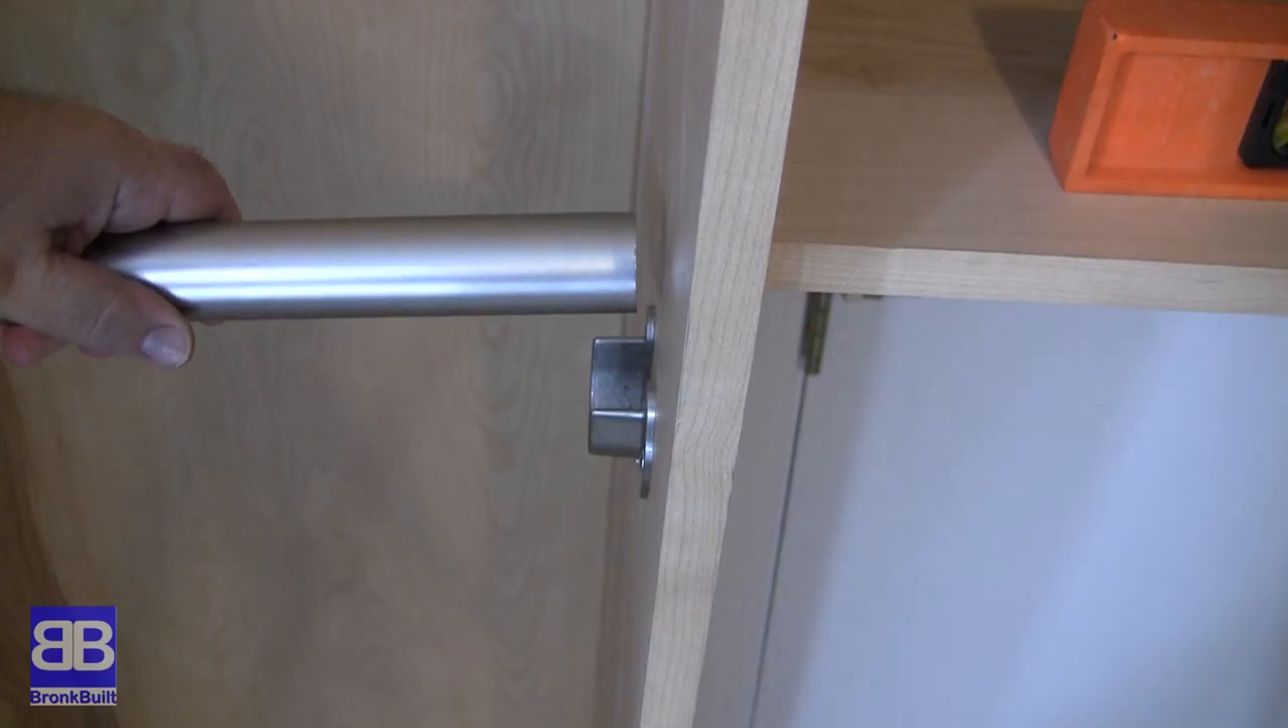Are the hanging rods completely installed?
No.